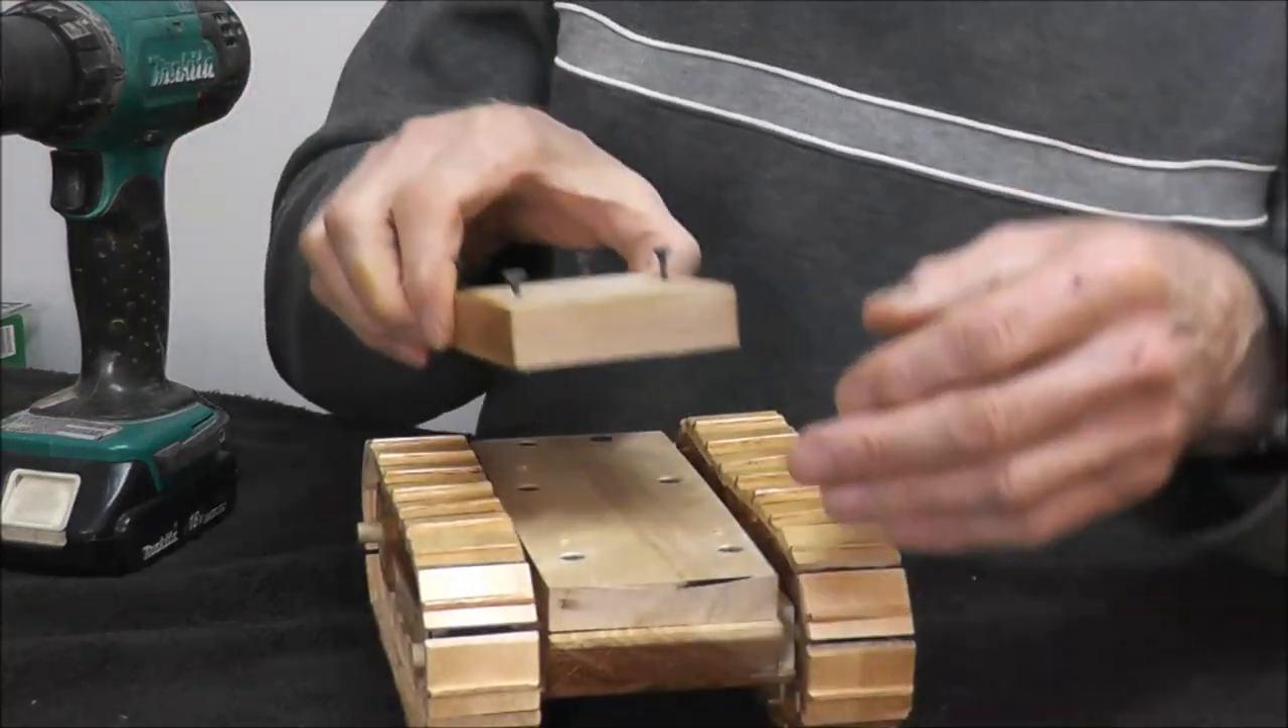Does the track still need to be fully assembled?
No.